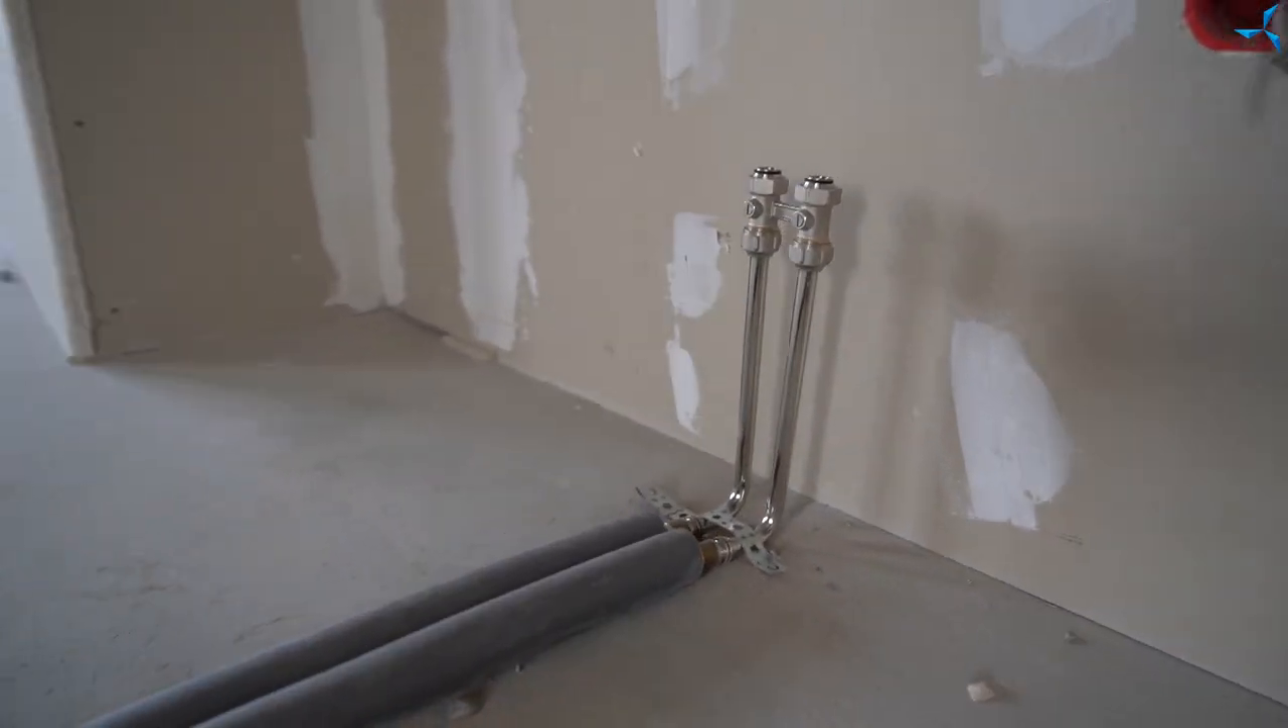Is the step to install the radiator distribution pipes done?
Yes.